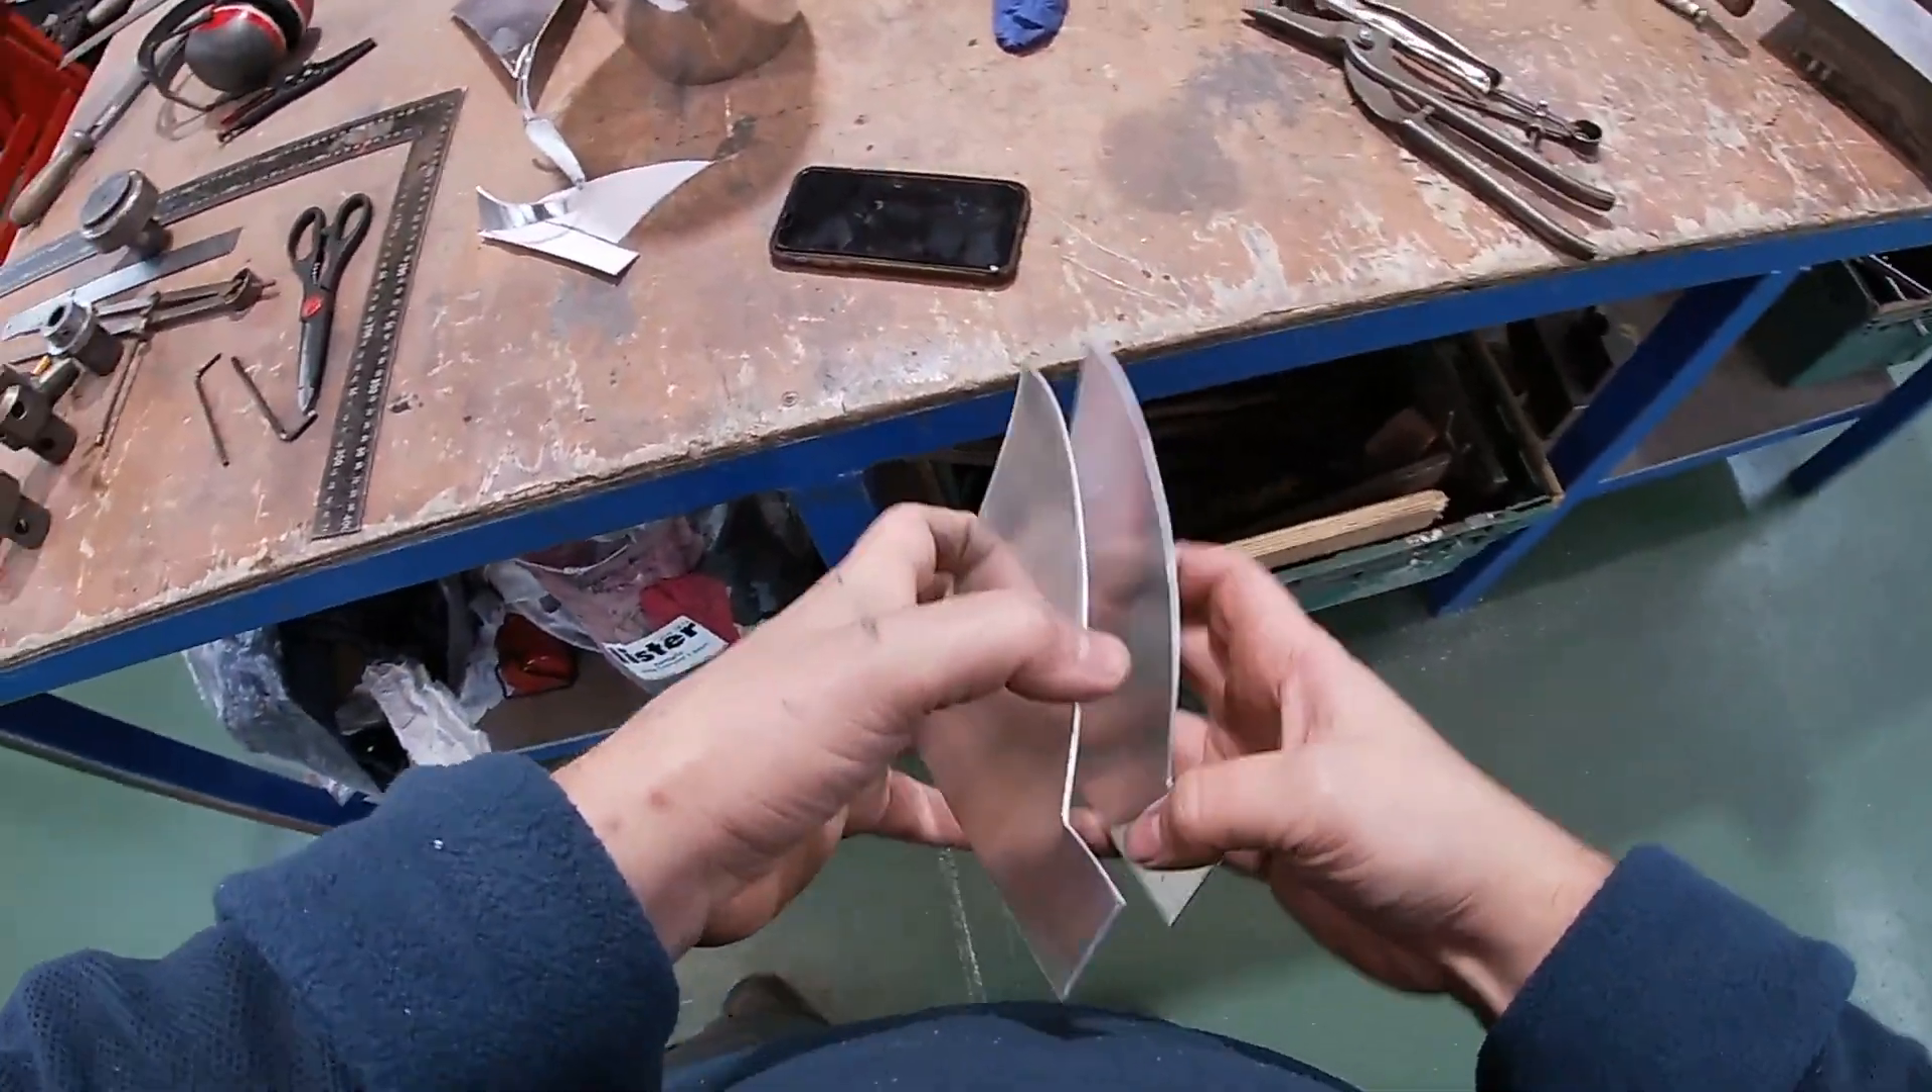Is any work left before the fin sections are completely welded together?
Yes.